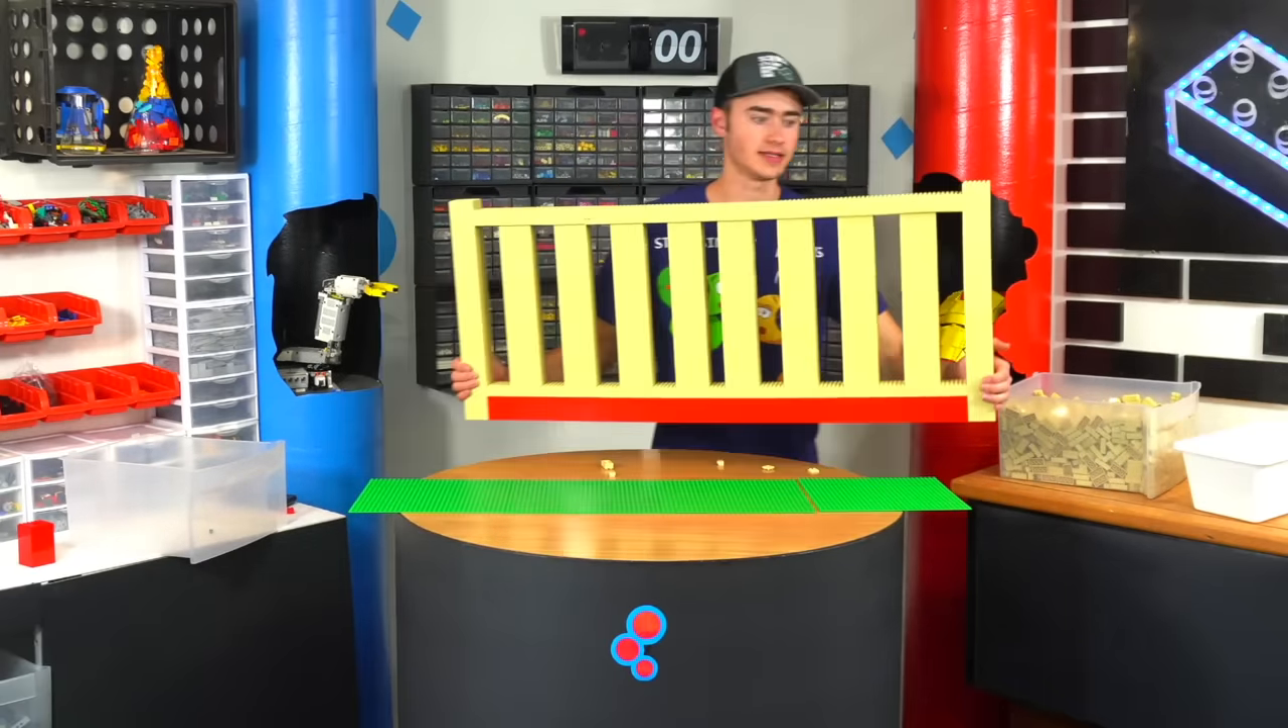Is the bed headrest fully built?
Yes.